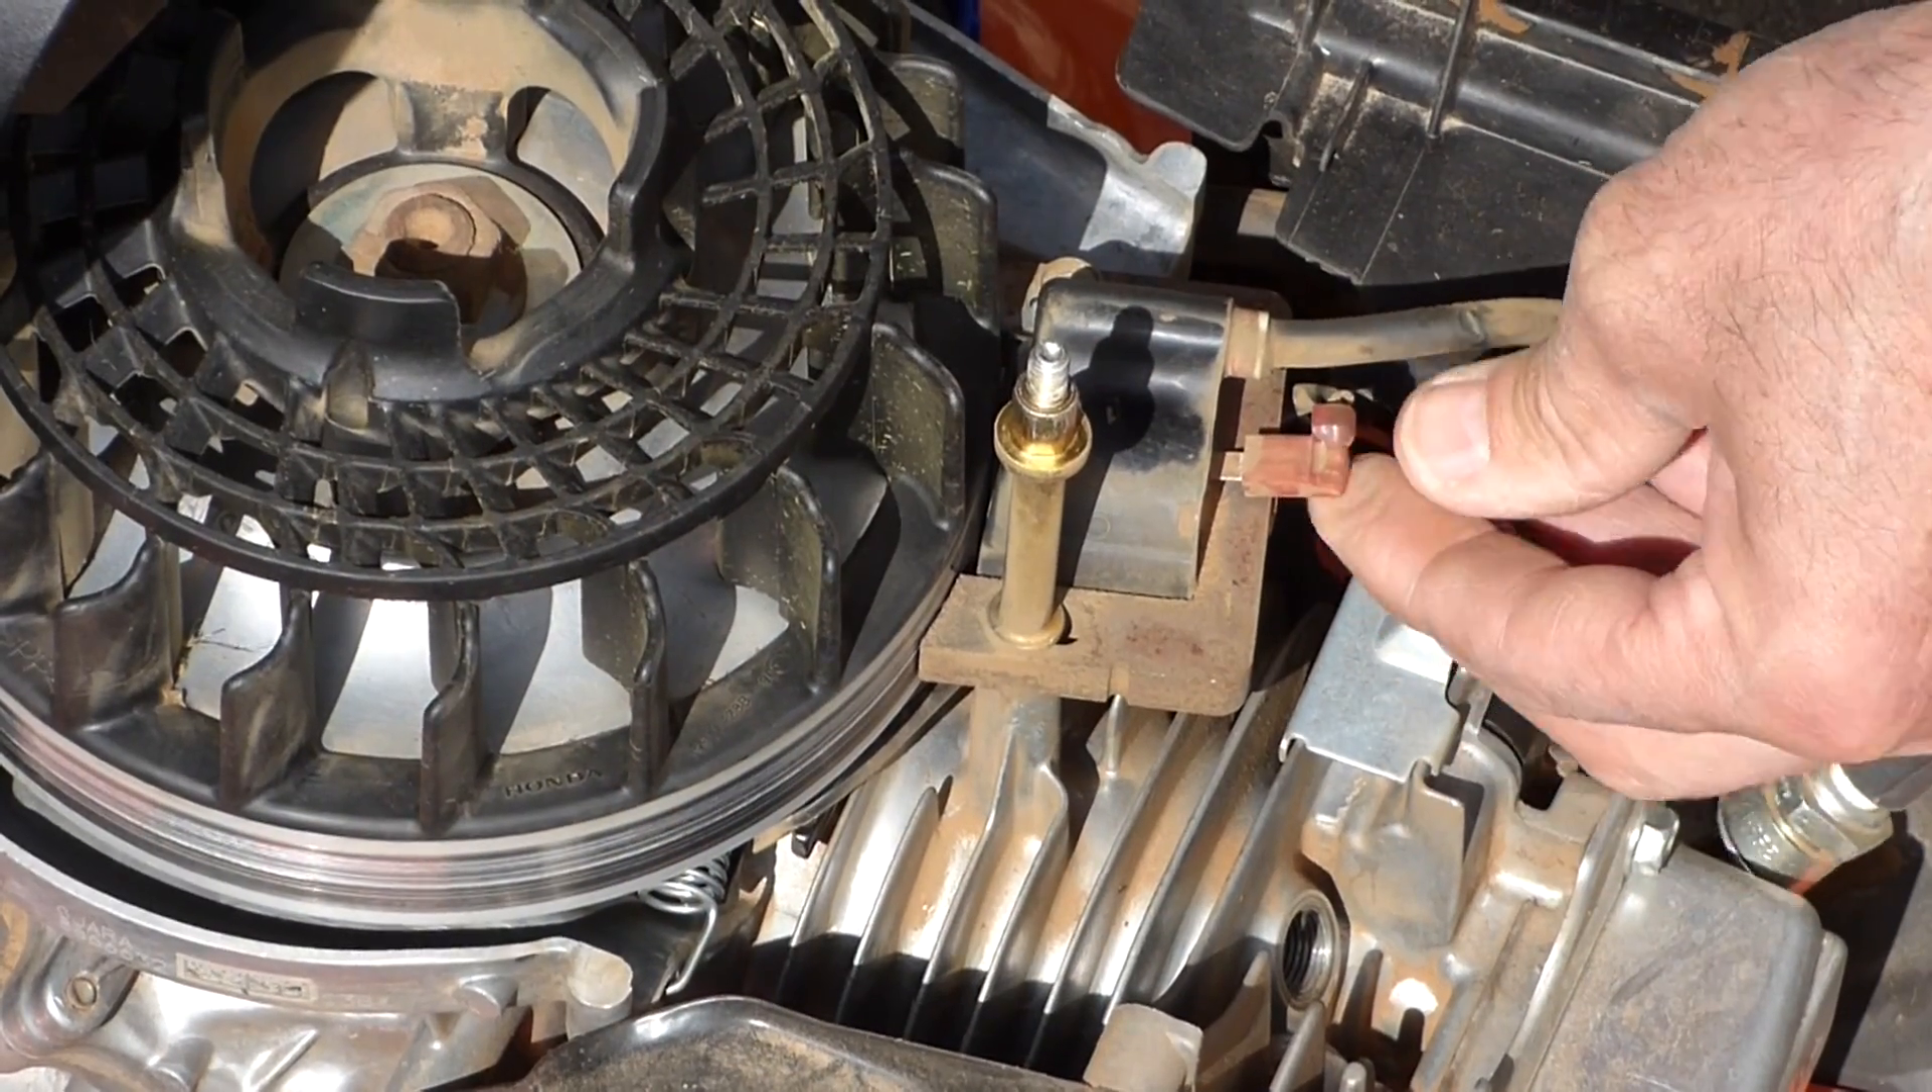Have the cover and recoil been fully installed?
No.